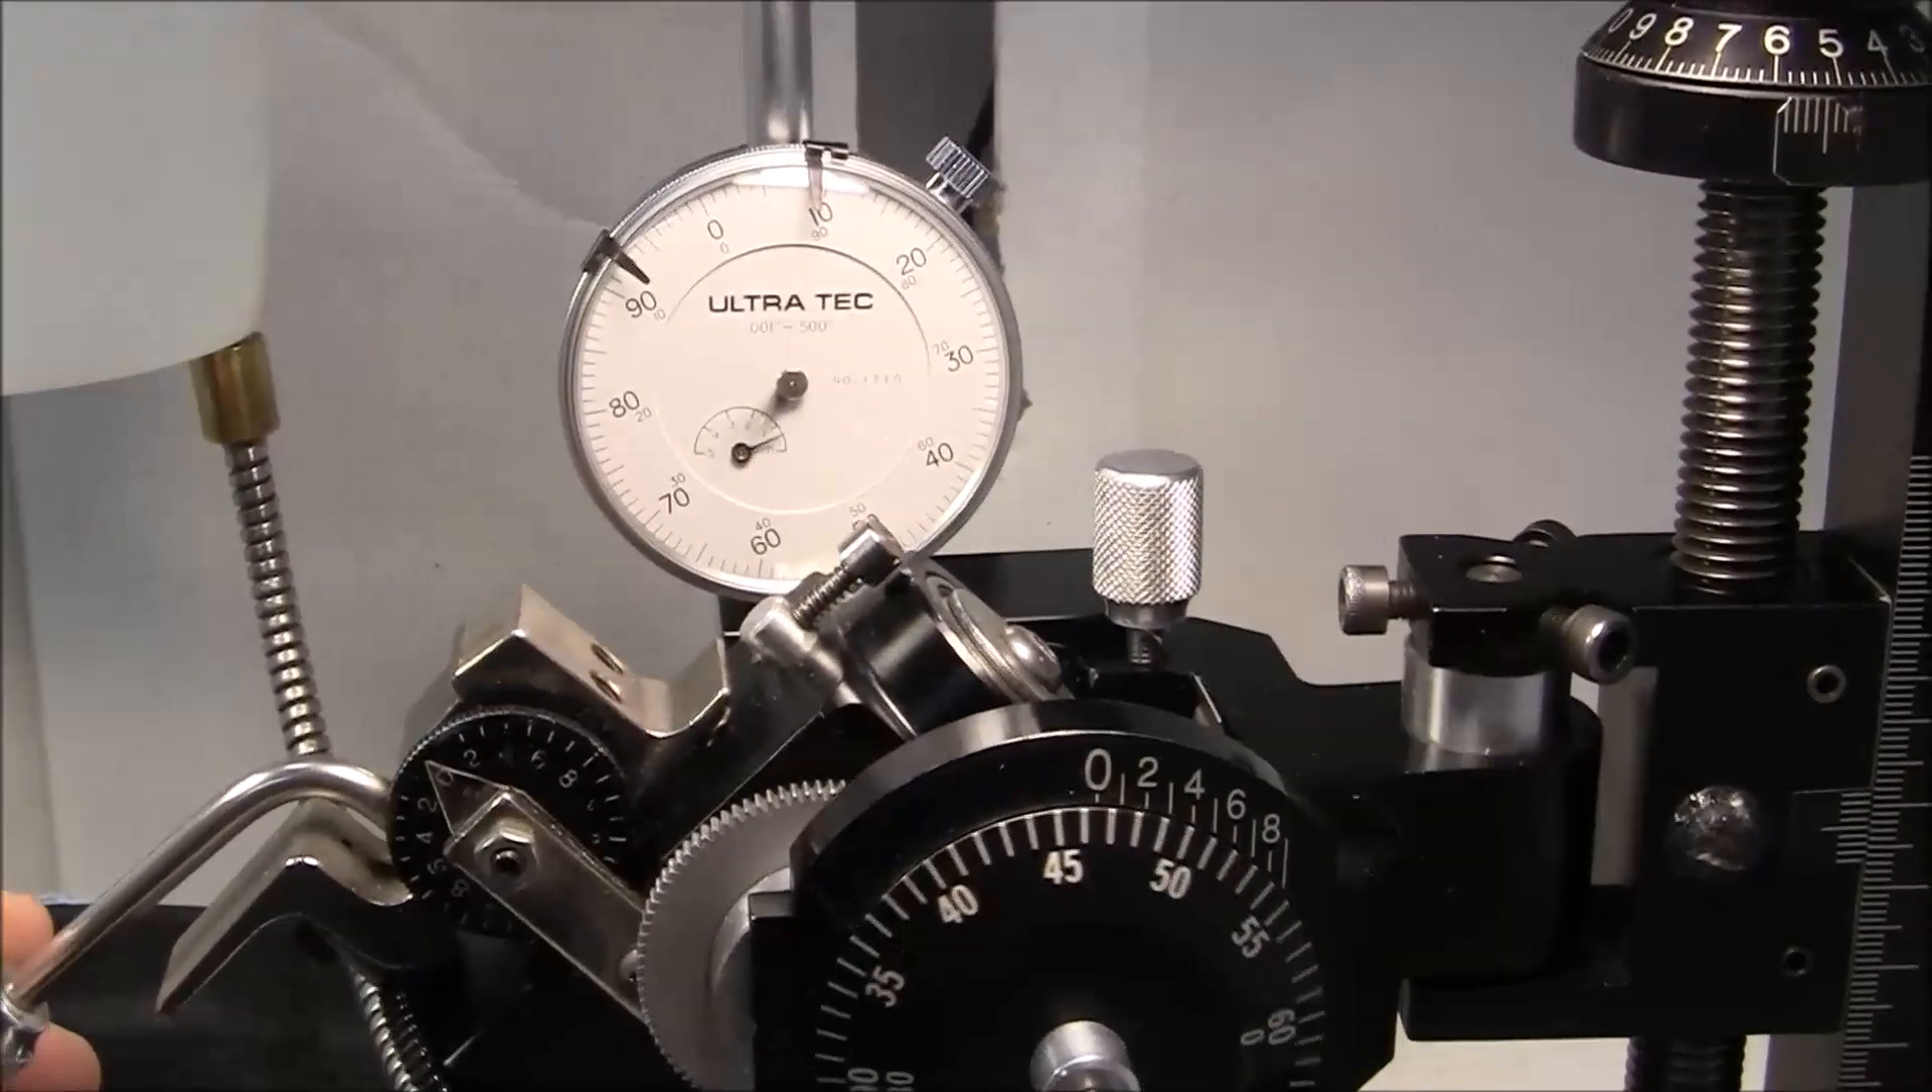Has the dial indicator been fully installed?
Yes.